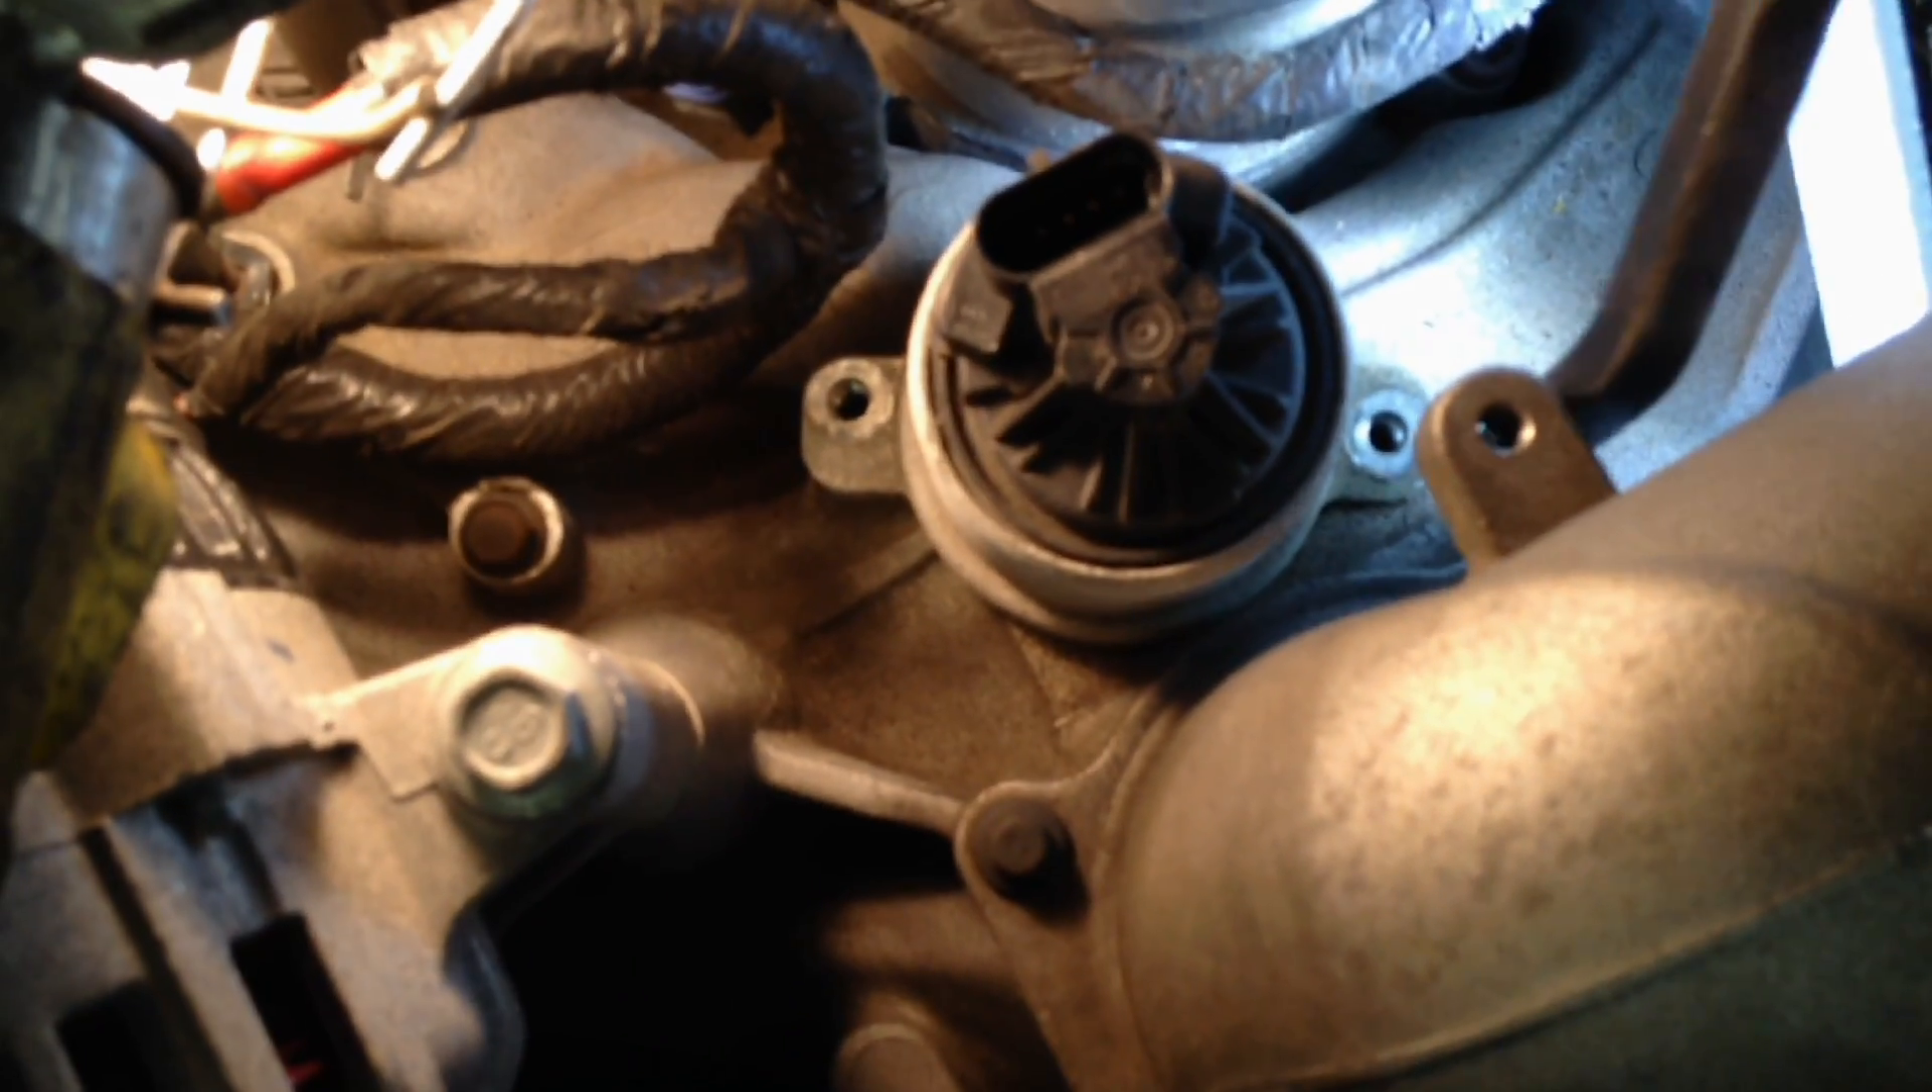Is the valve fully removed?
No.